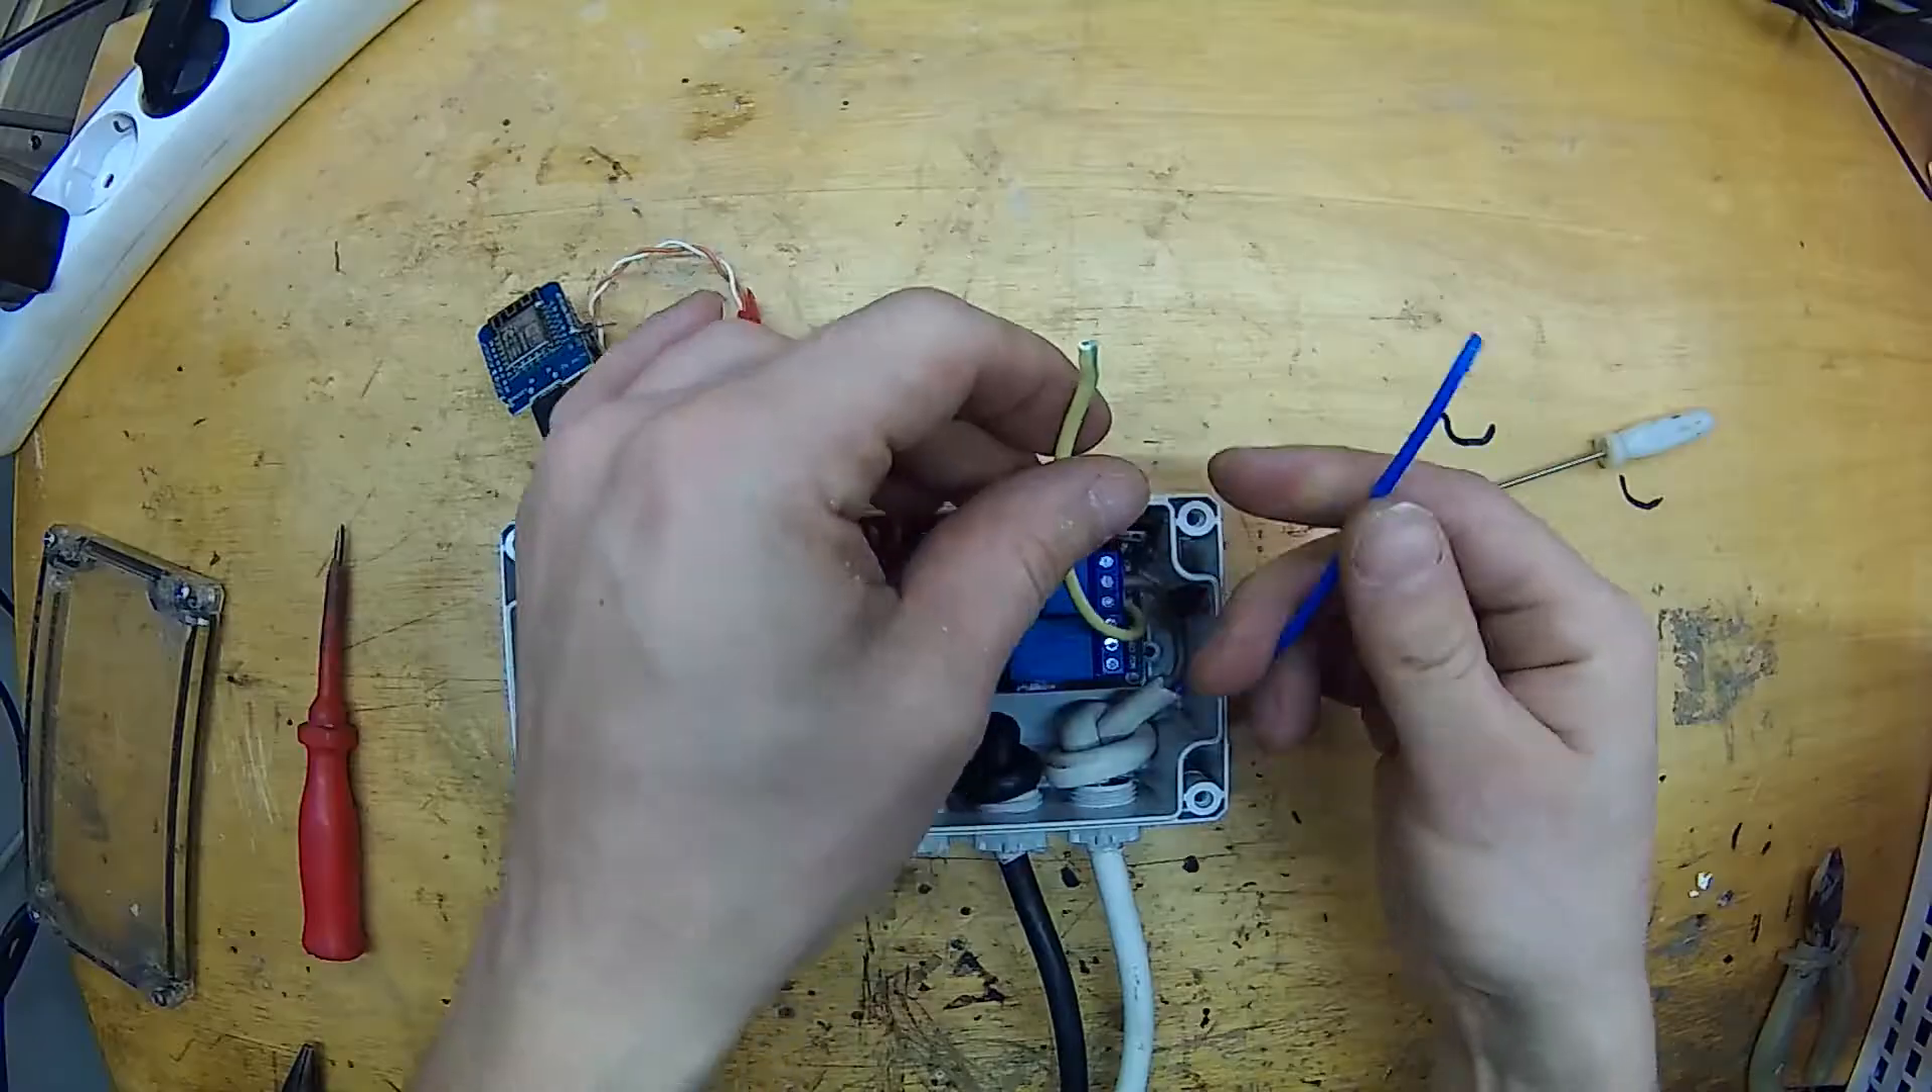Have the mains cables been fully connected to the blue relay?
No.